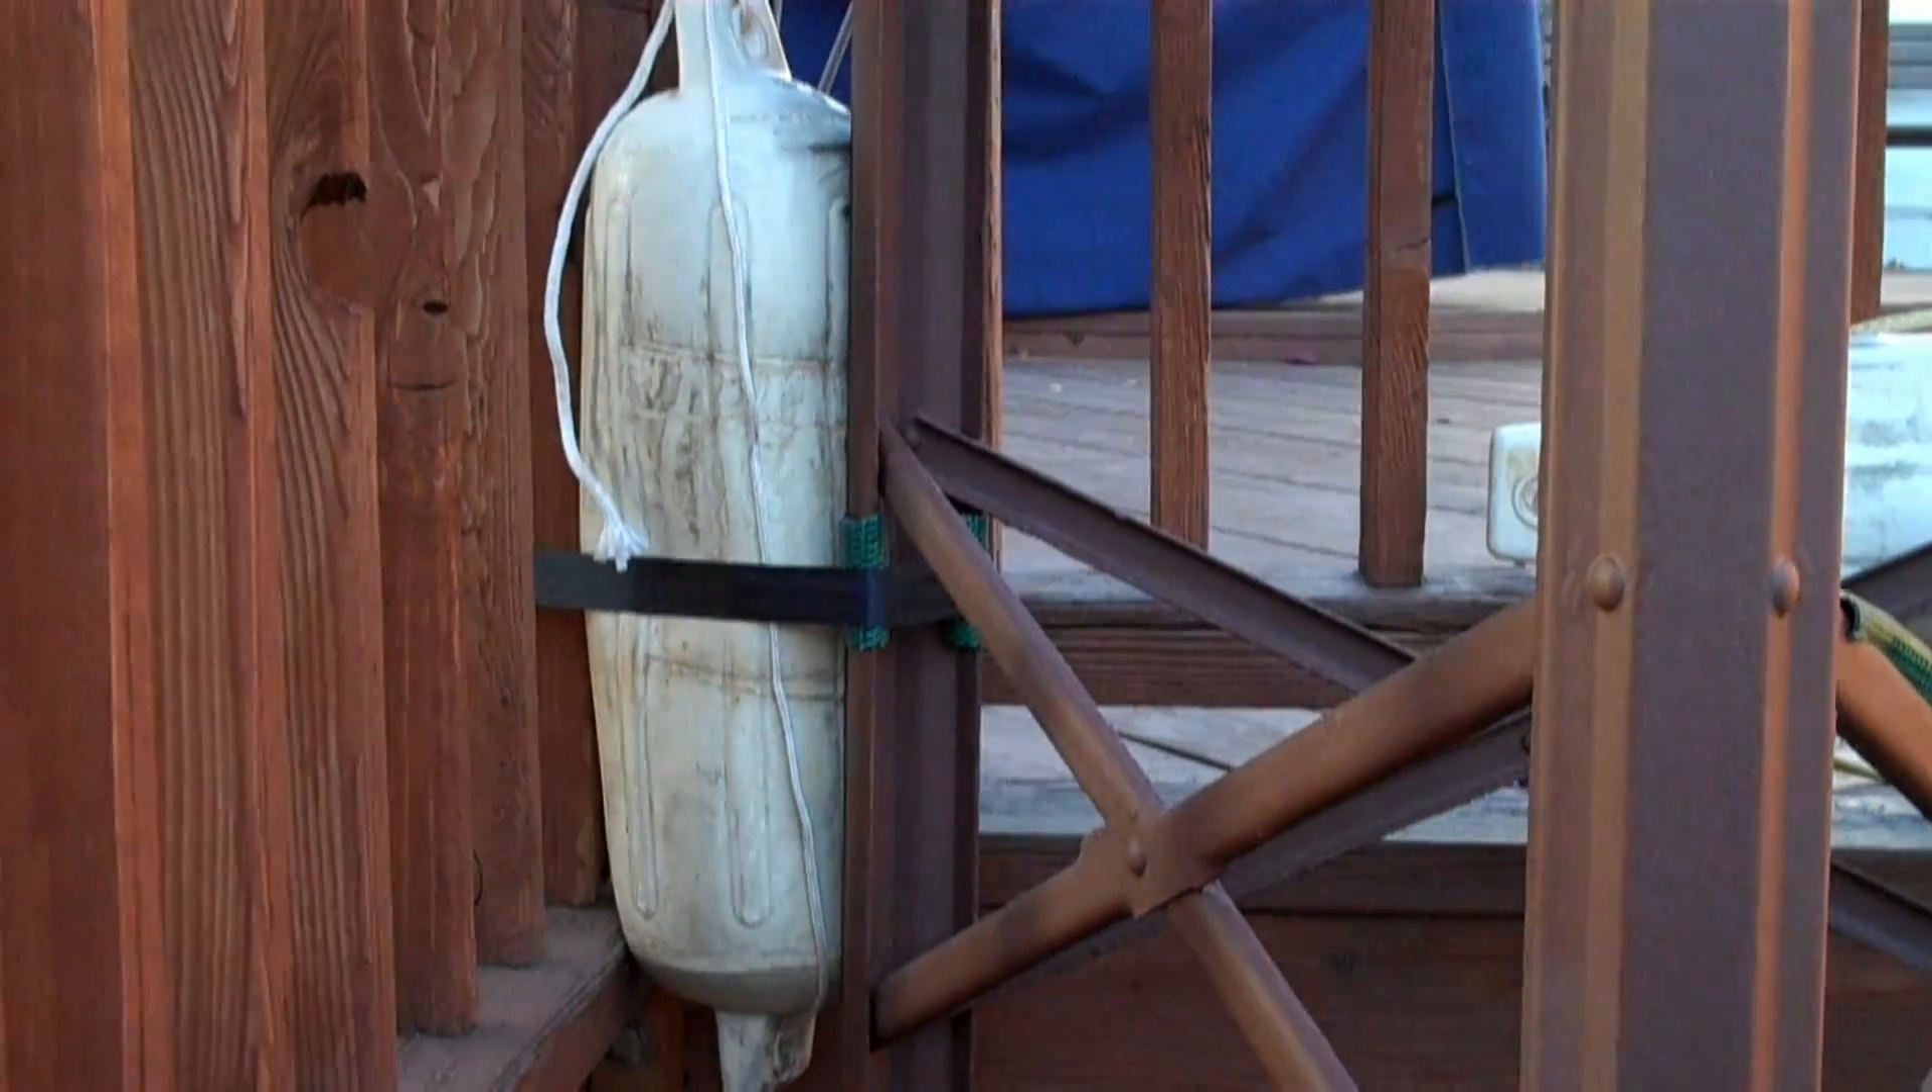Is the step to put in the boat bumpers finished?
Yes.